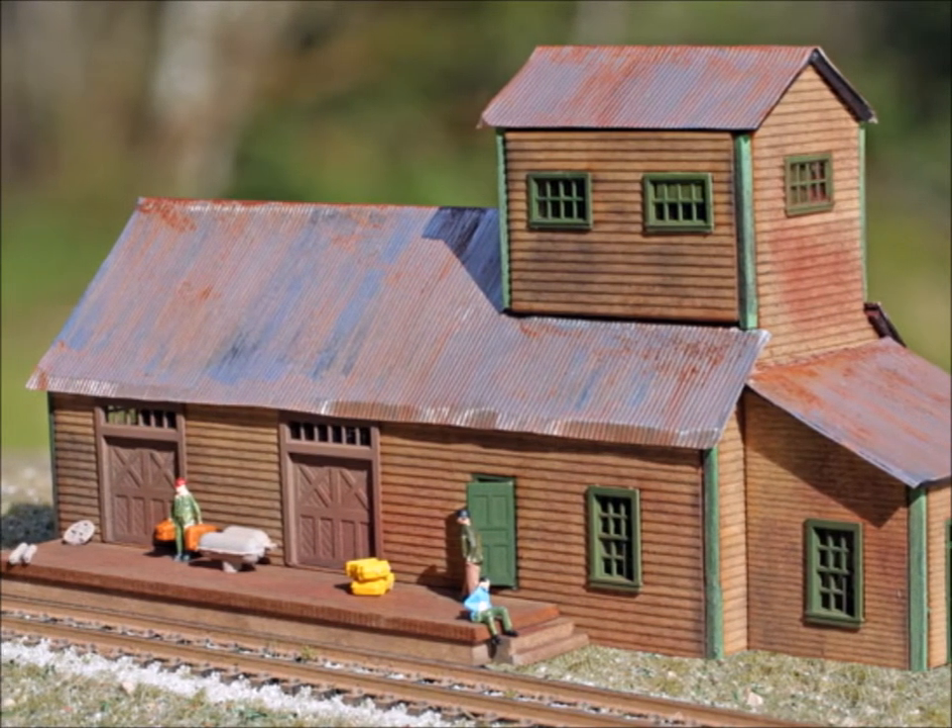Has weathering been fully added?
Yes.